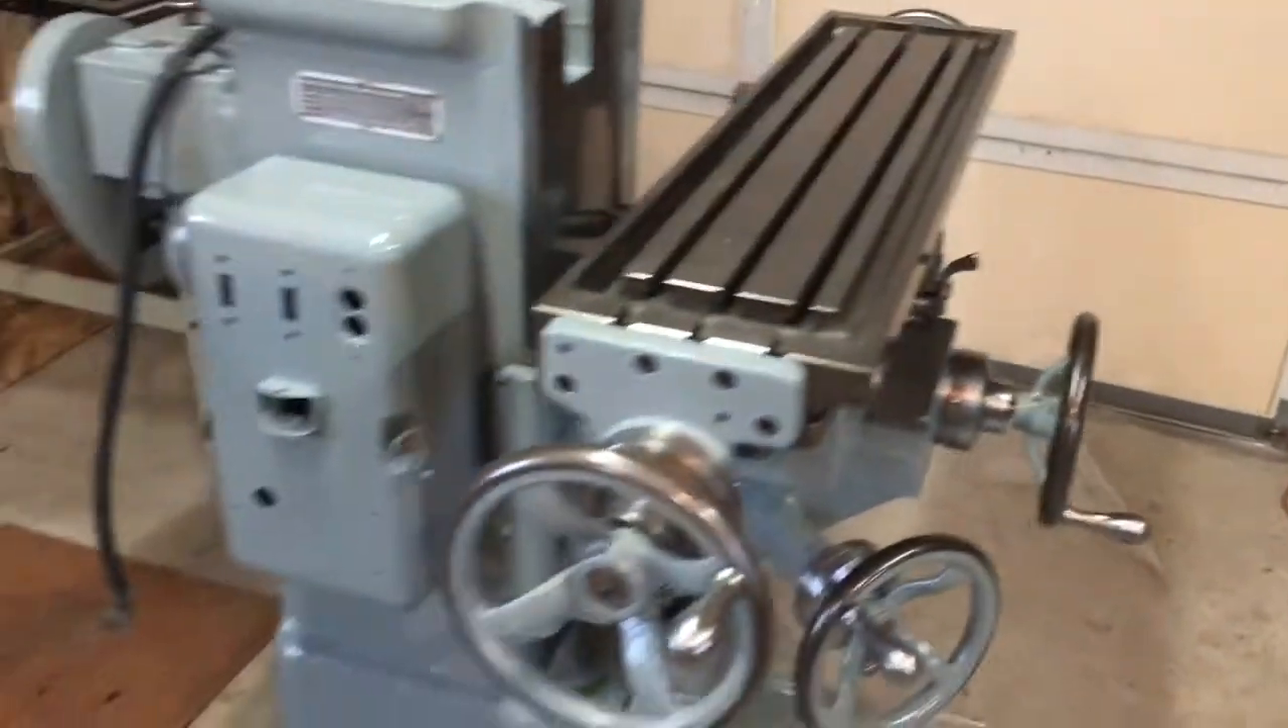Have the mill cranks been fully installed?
Yes.